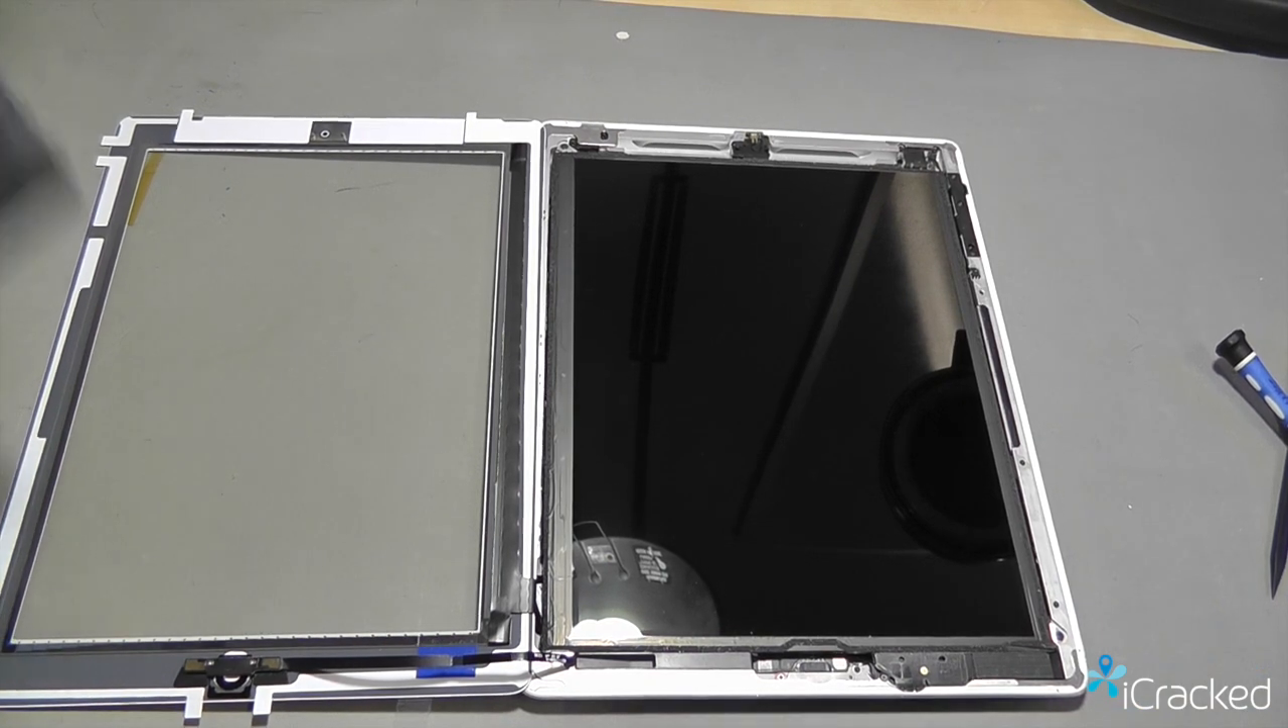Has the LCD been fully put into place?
Yes.